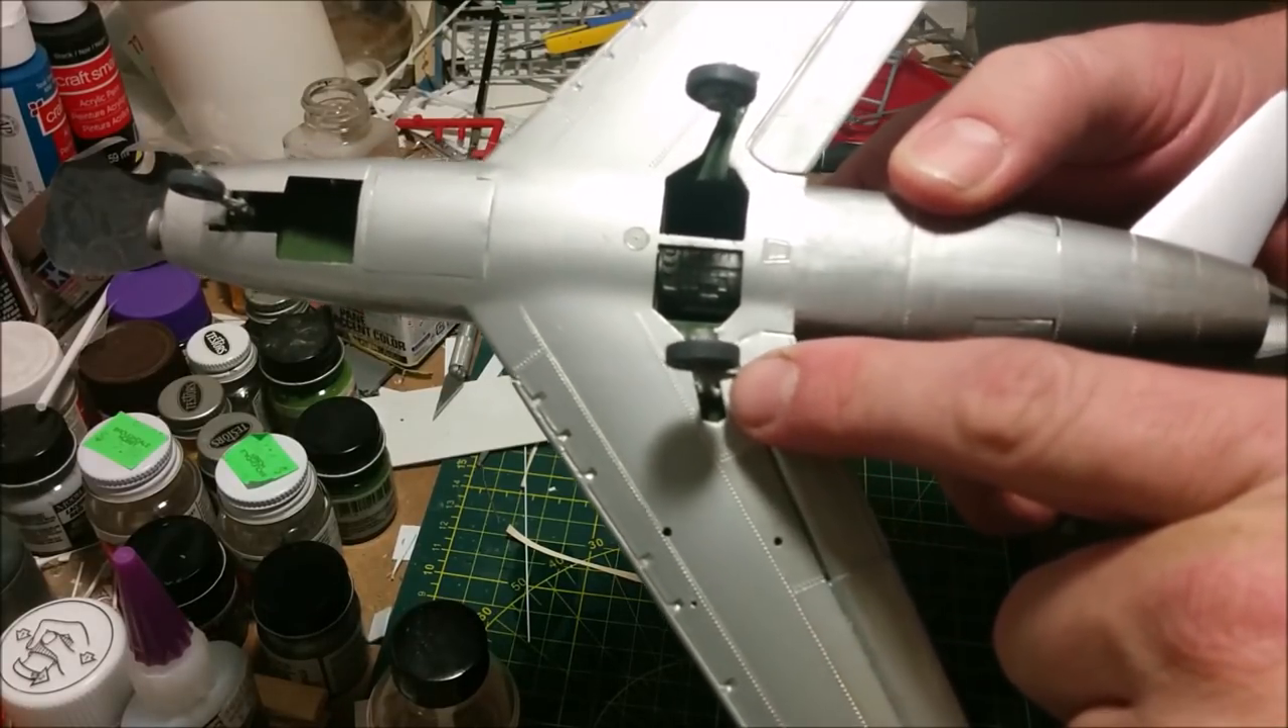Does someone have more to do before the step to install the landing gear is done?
No.